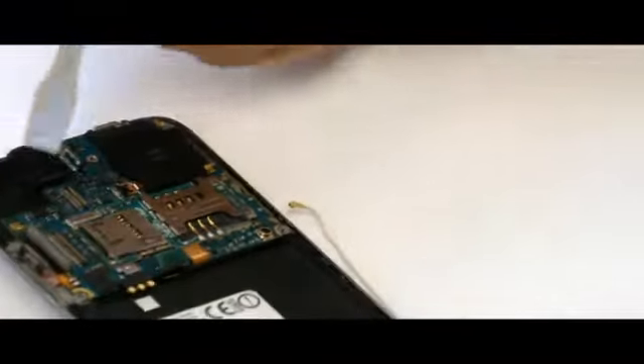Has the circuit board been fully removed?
No.